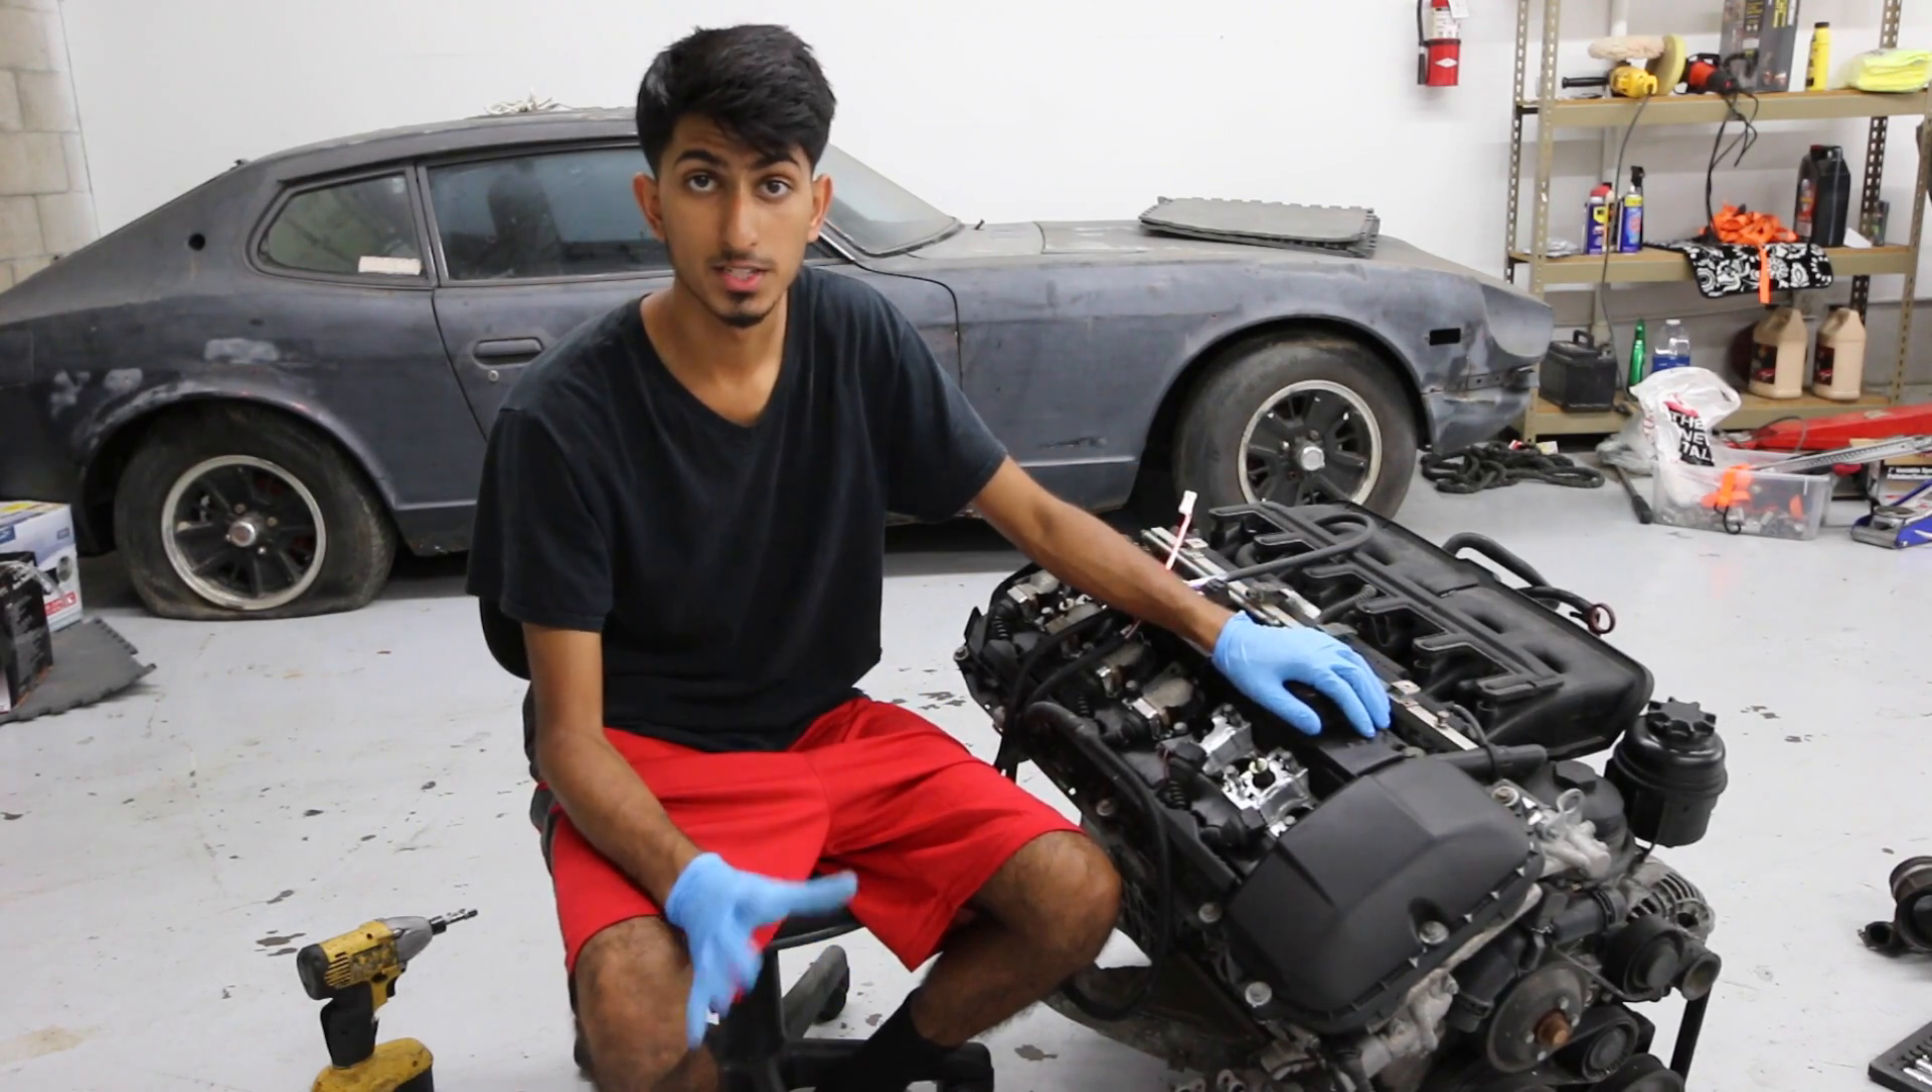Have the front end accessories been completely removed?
No.